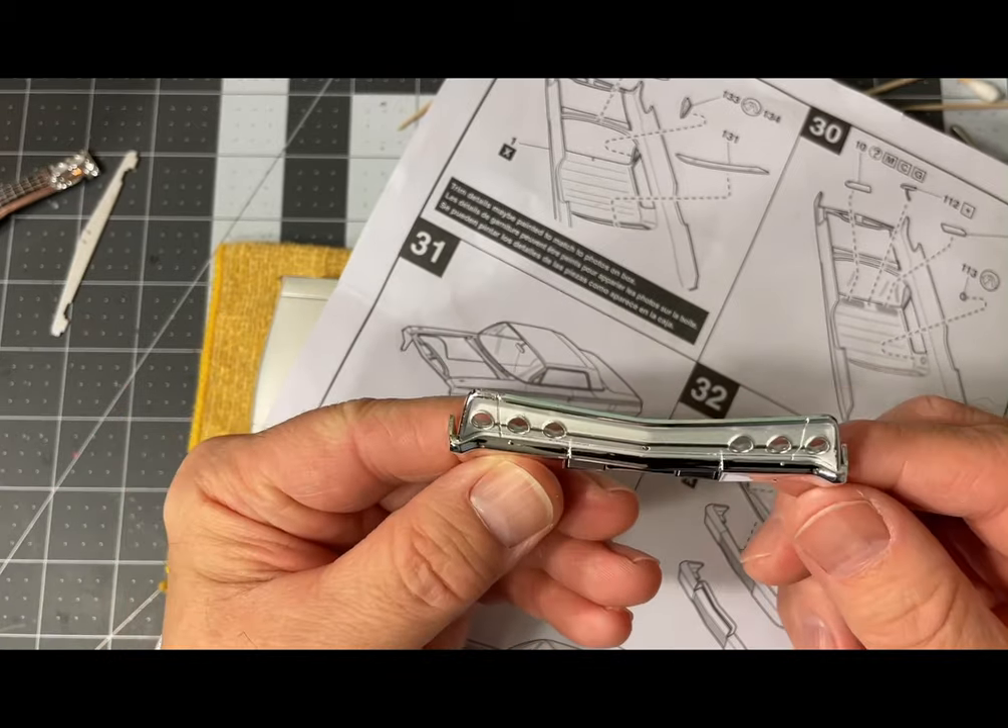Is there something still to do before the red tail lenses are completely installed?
Yes.